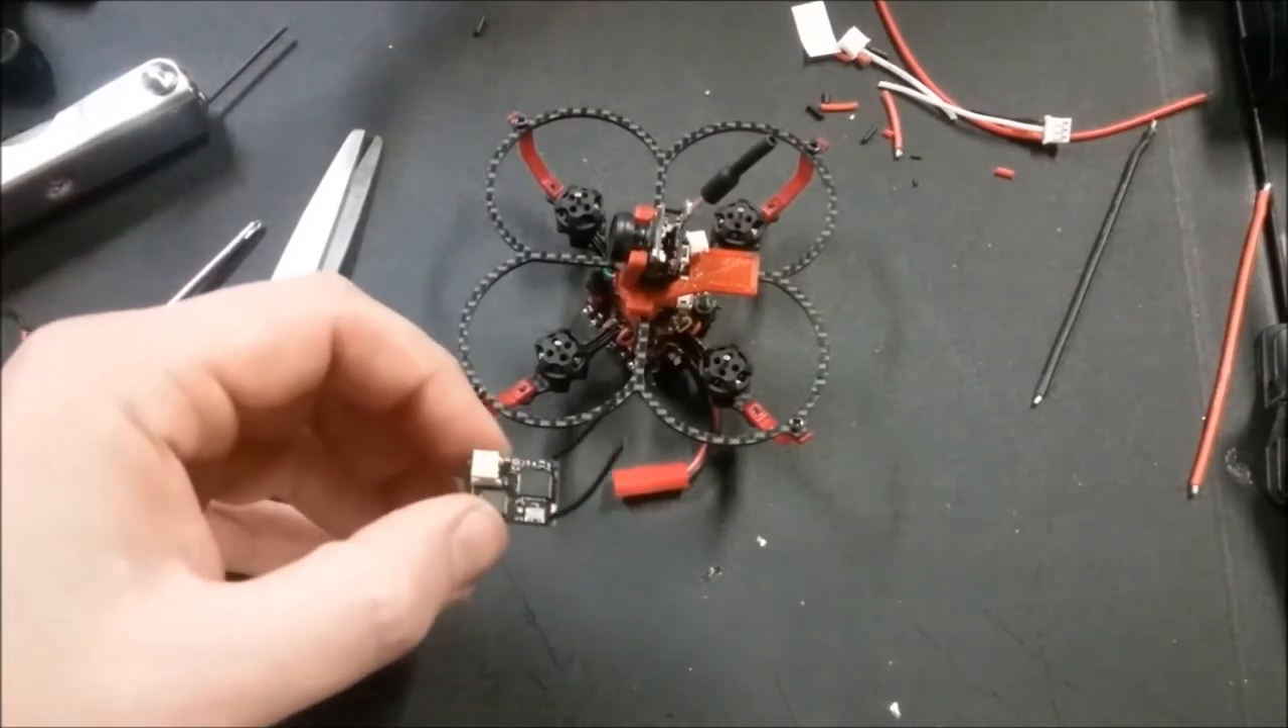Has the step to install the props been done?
No.